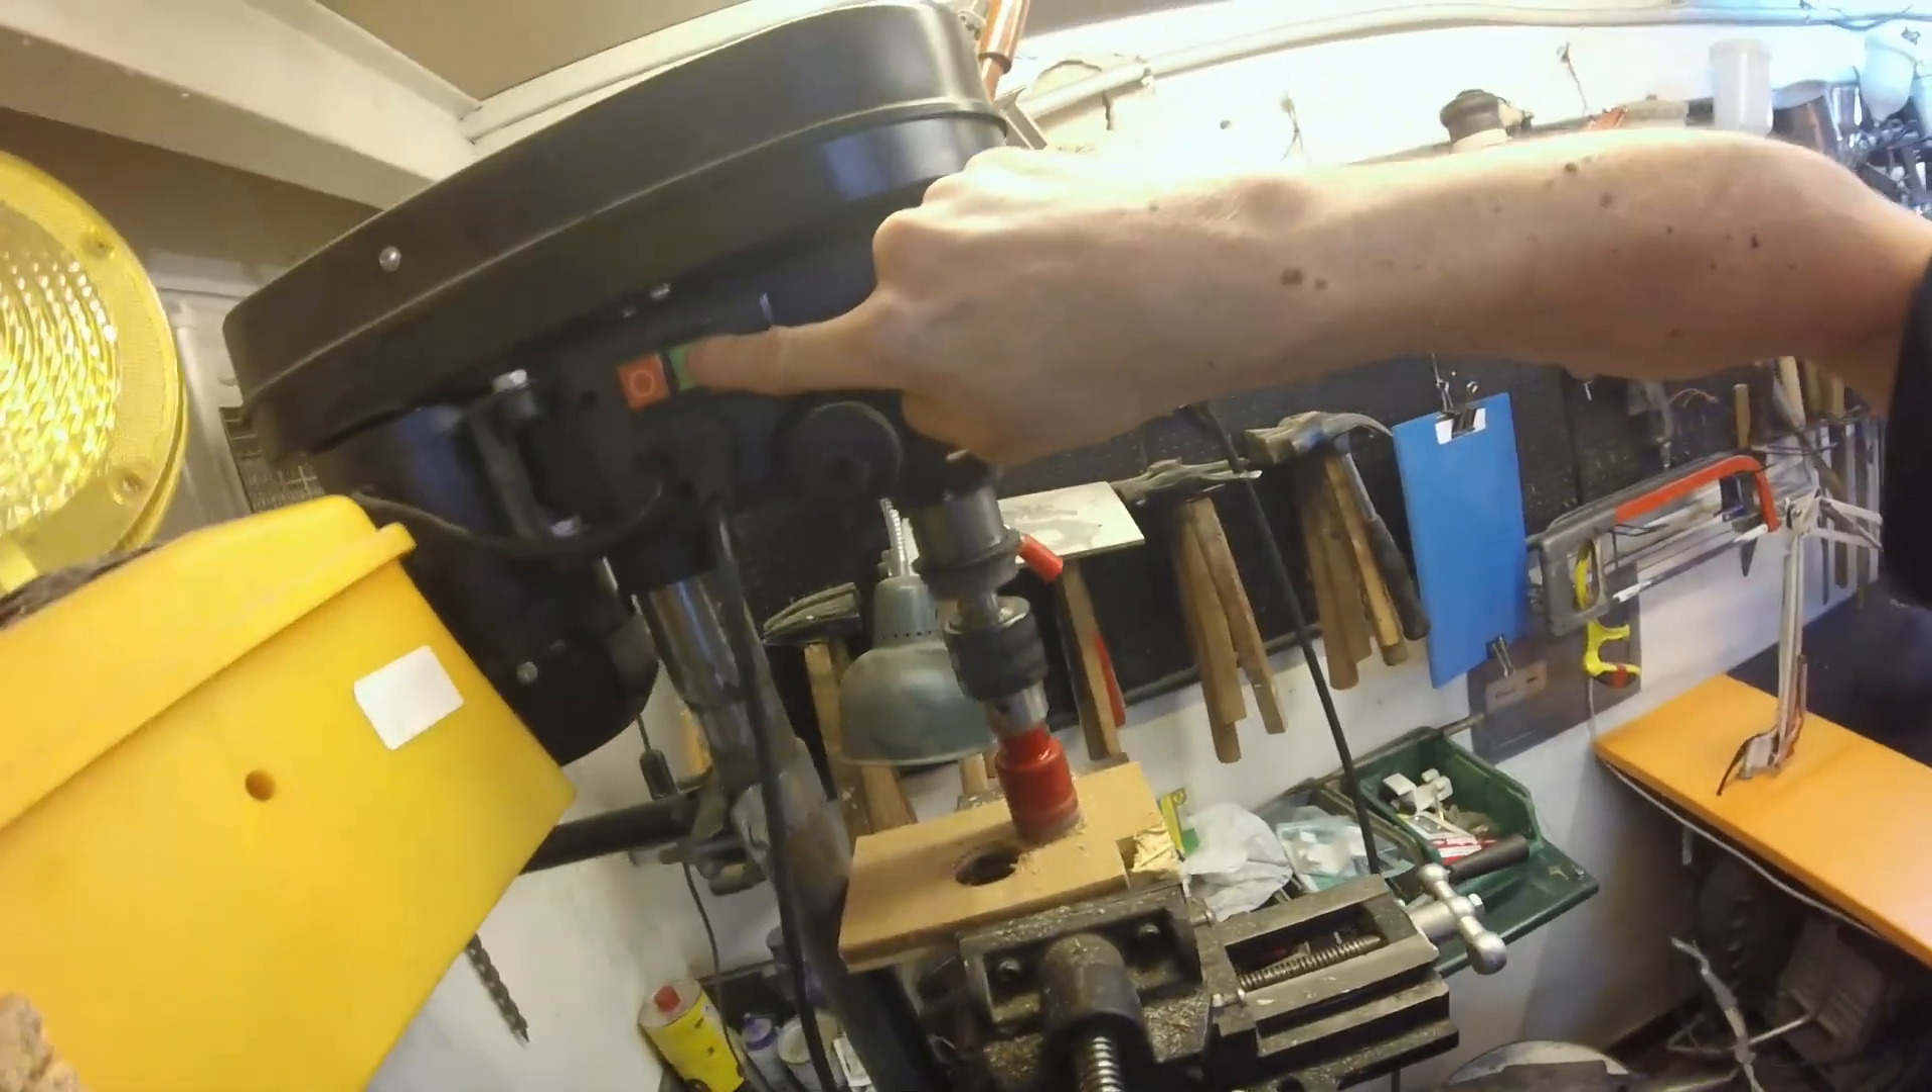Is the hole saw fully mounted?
Yes.